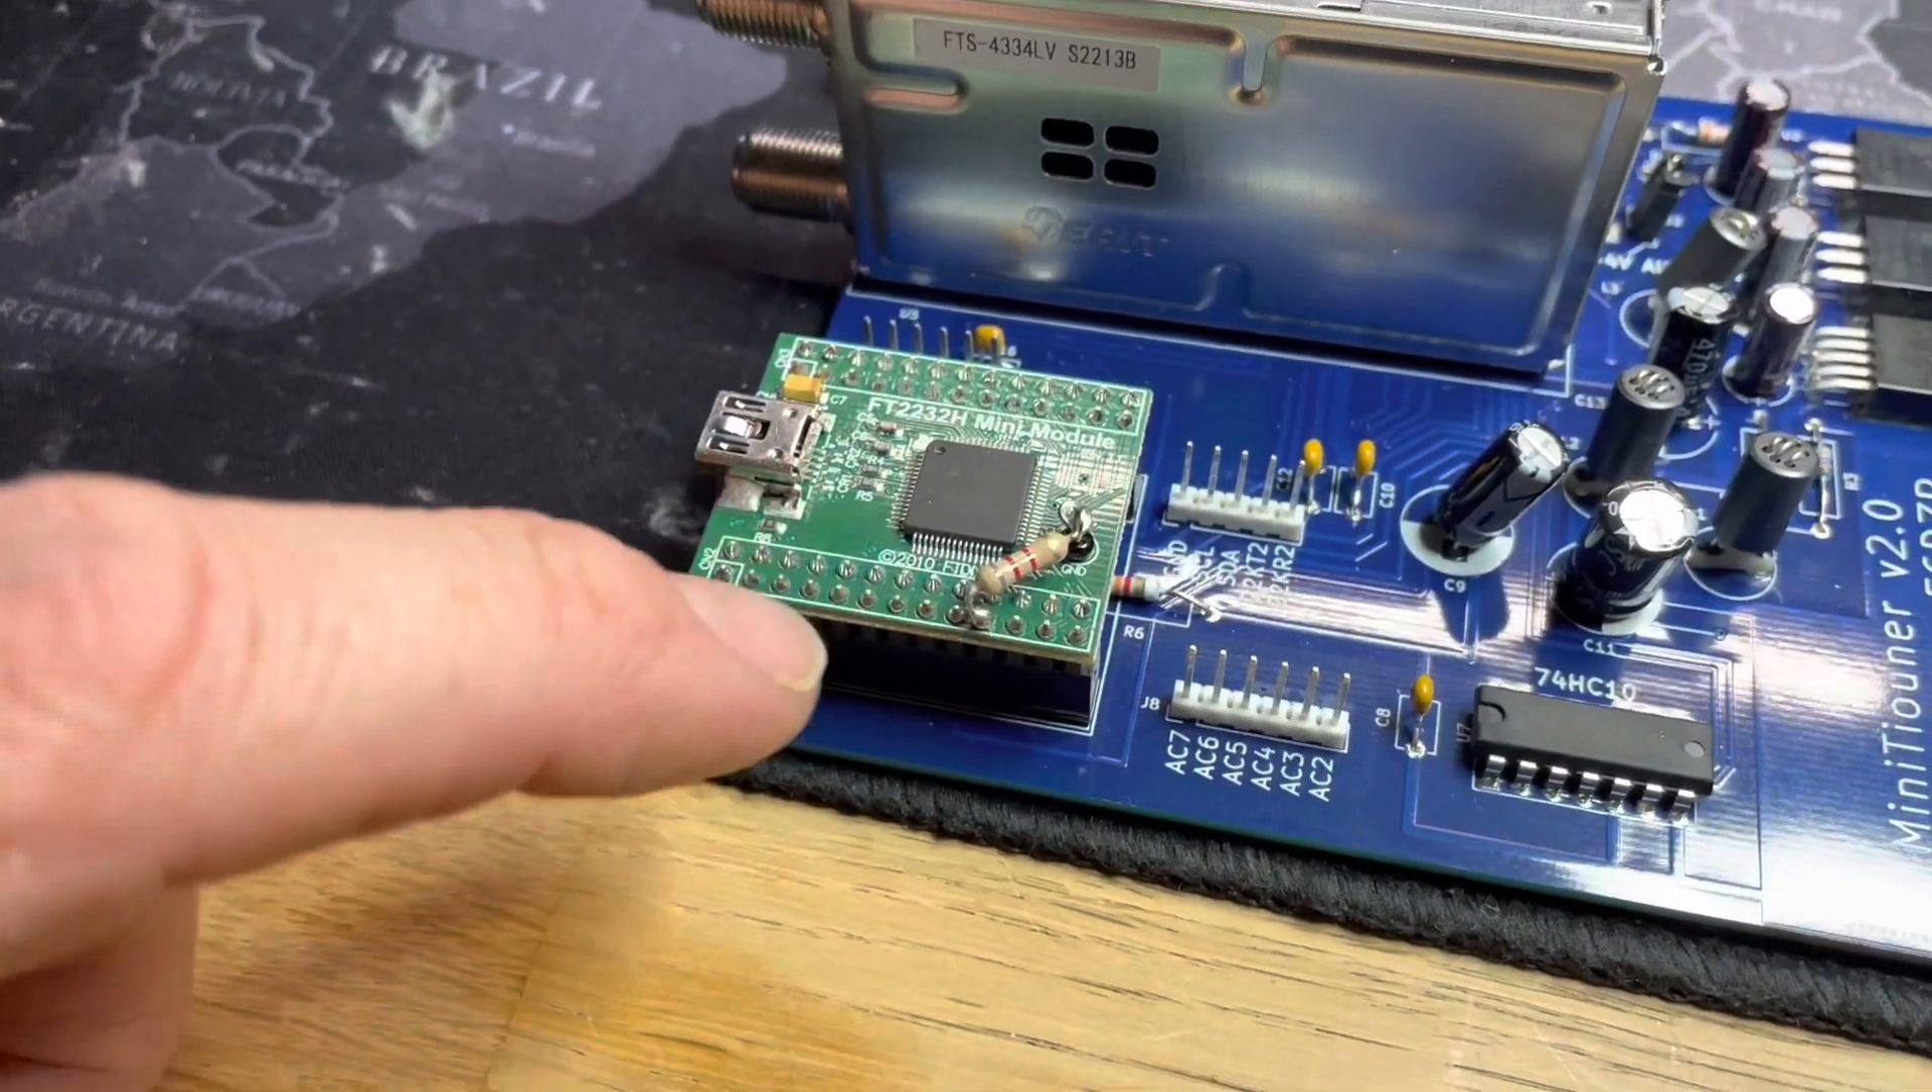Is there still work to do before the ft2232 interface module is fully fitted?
No.